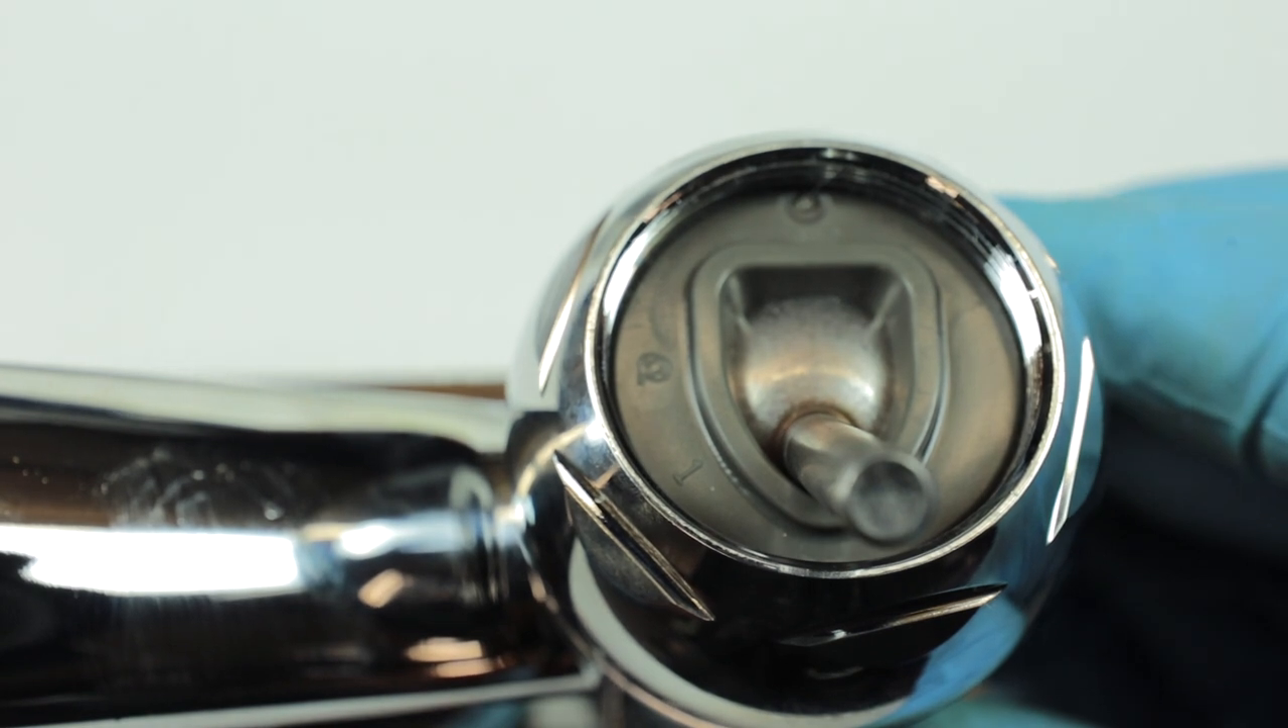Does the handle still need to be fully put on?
Yes.